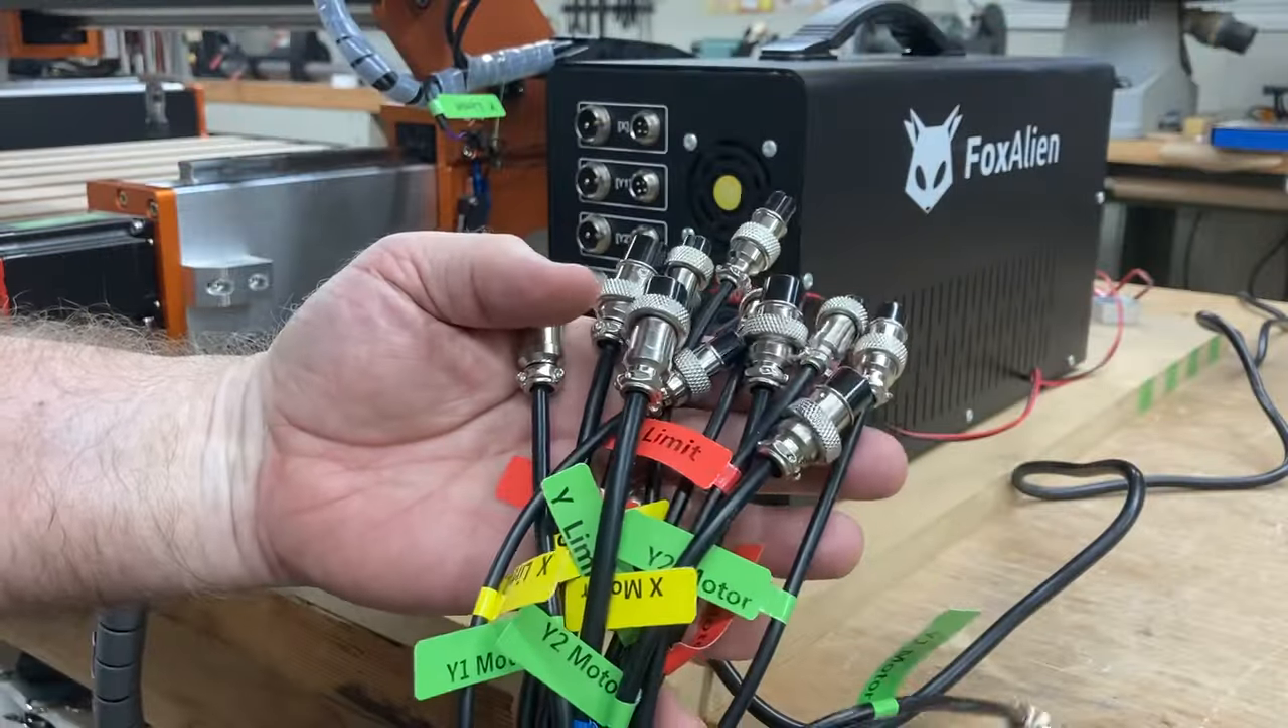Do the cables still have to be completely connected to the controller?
Yes.